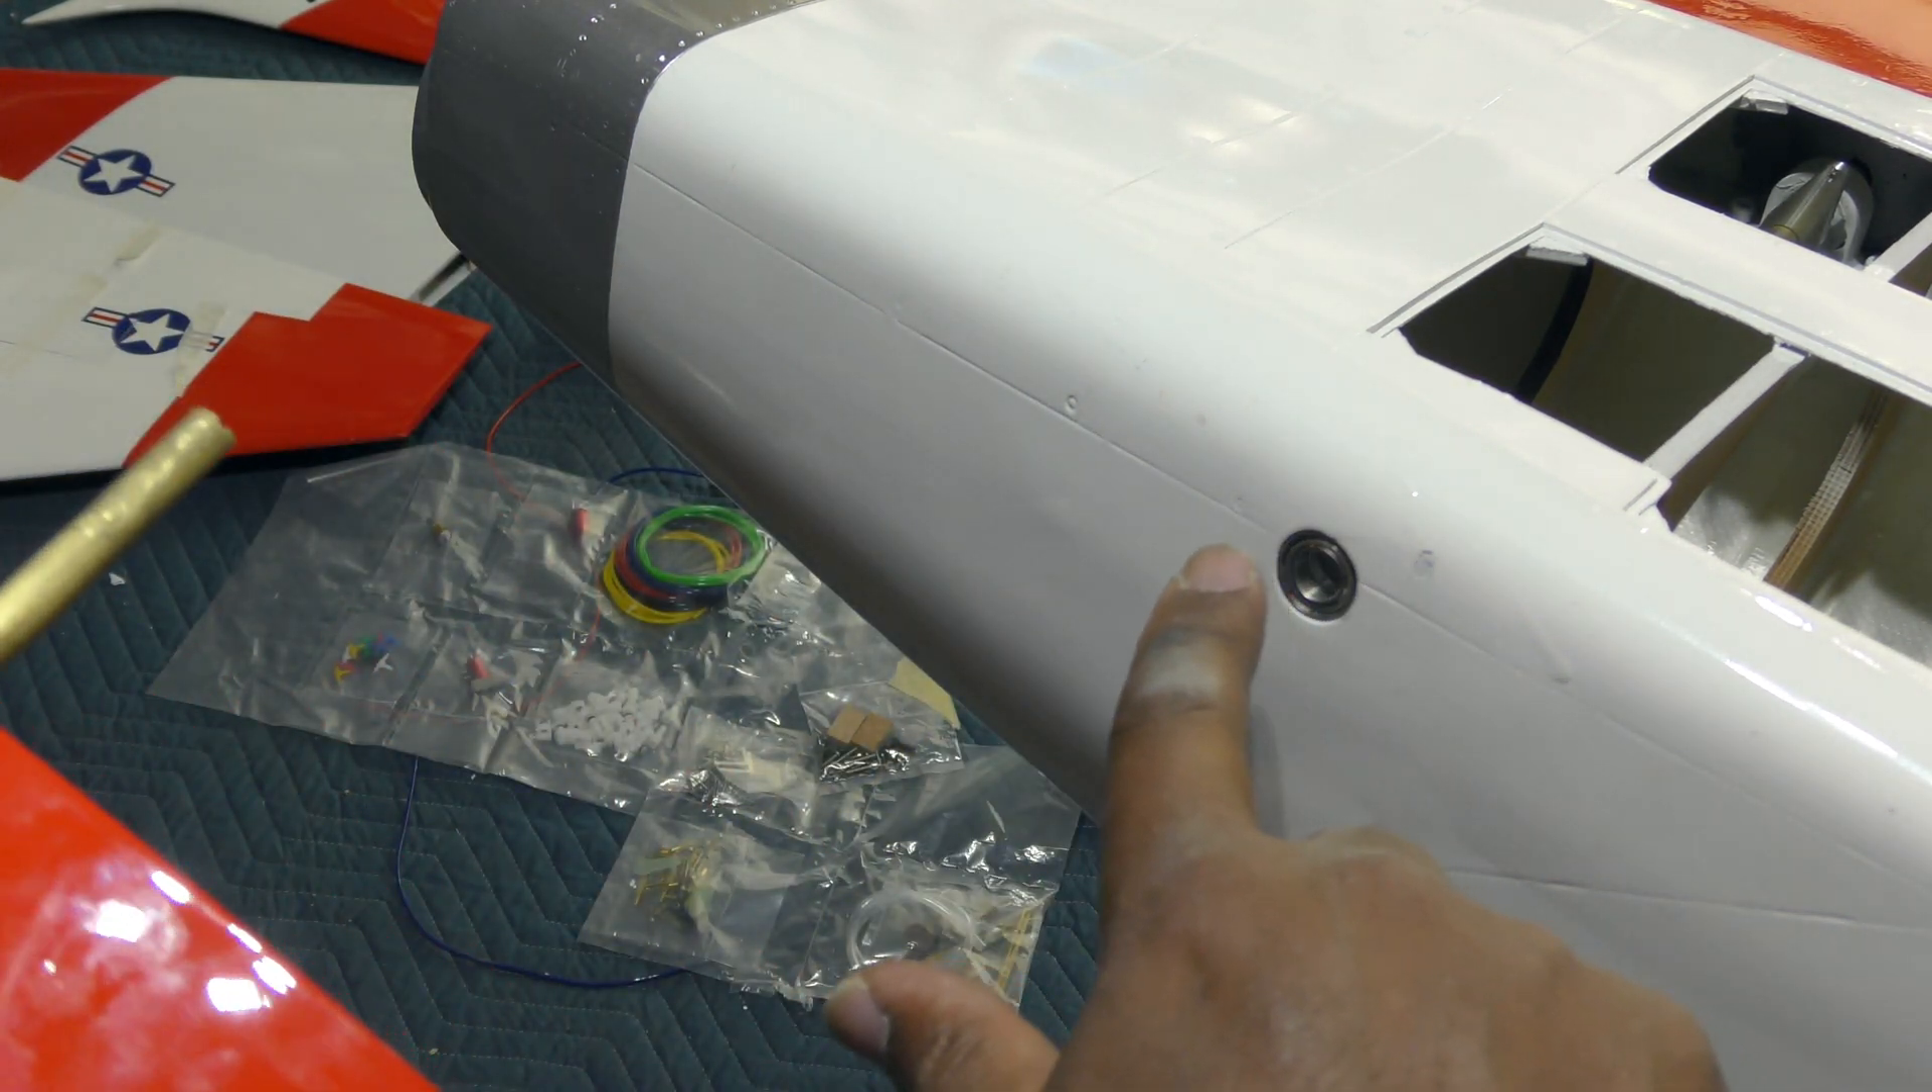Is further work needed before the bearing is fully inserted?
No.